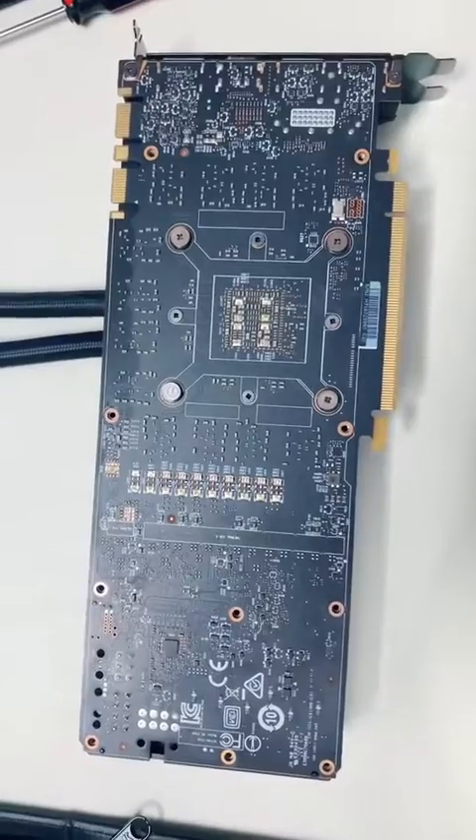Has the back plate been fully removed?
Yes.